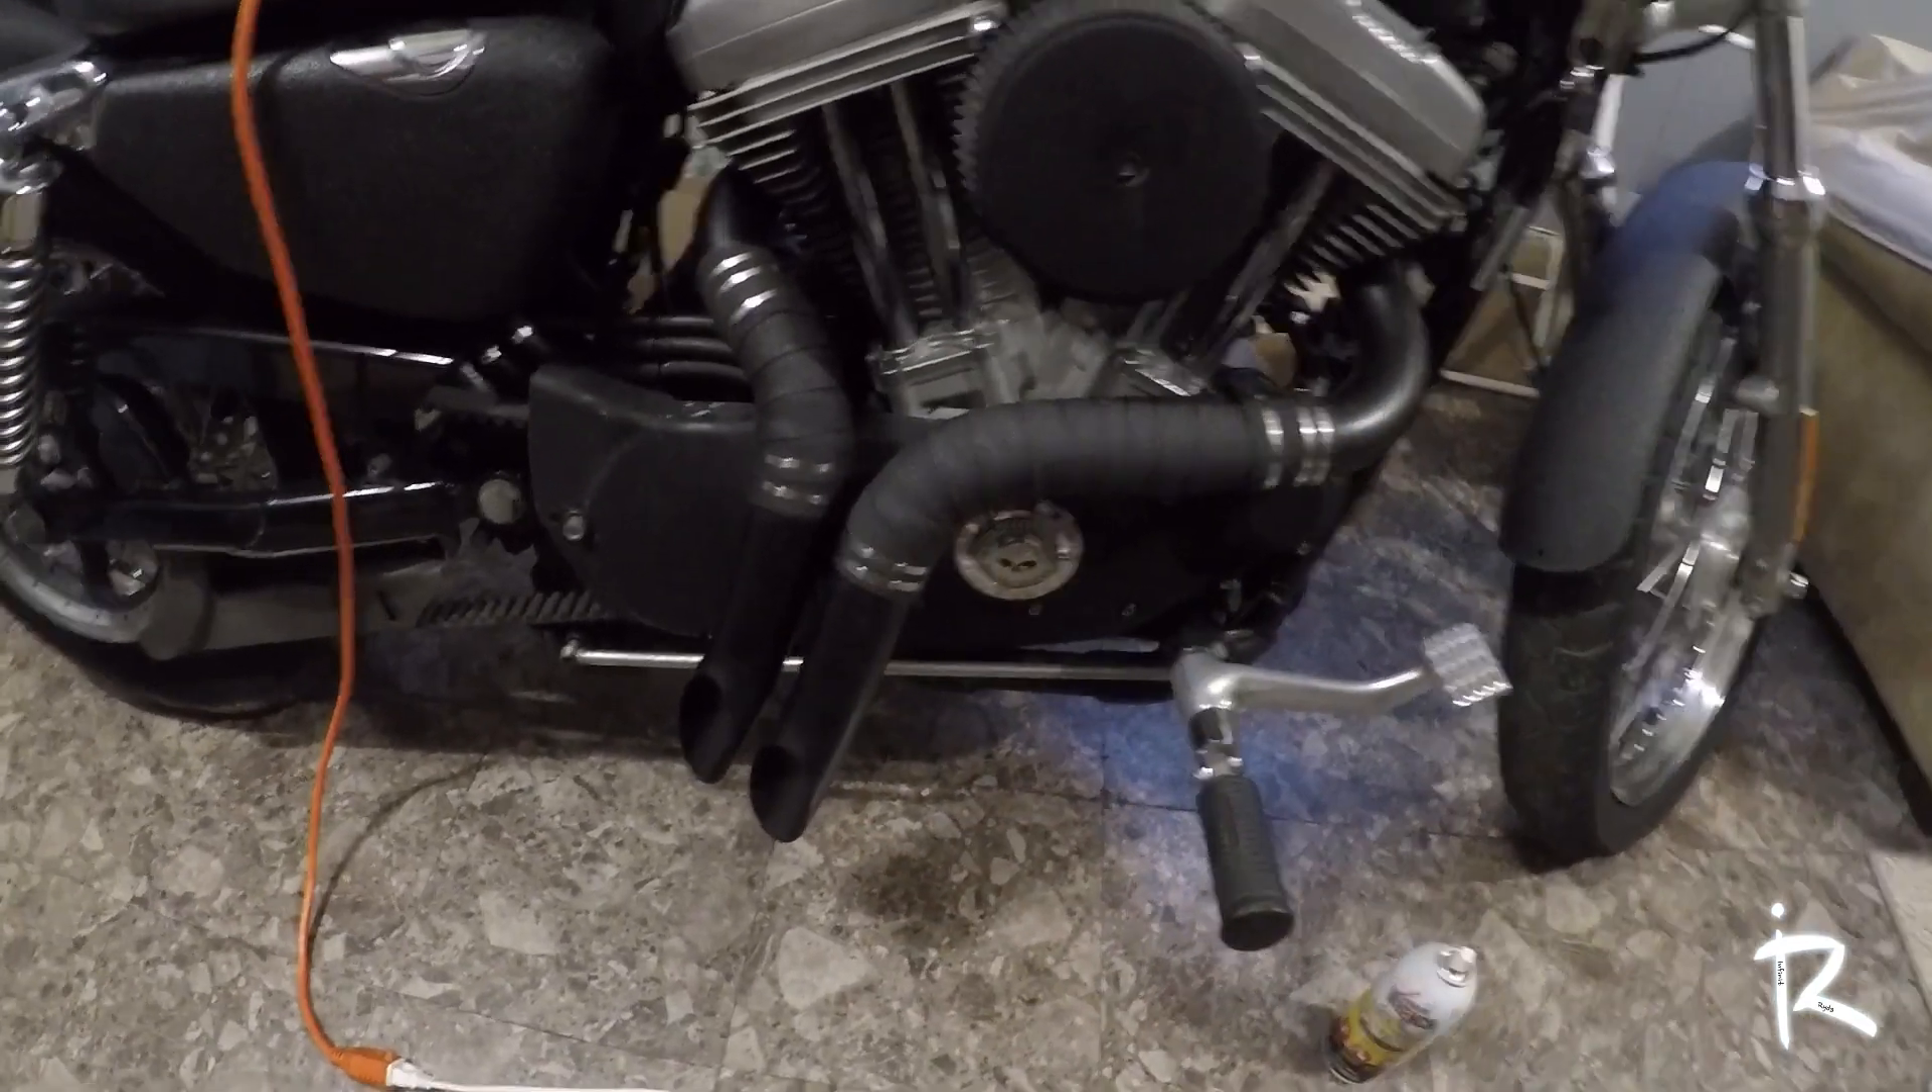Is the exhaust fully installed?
Yes.